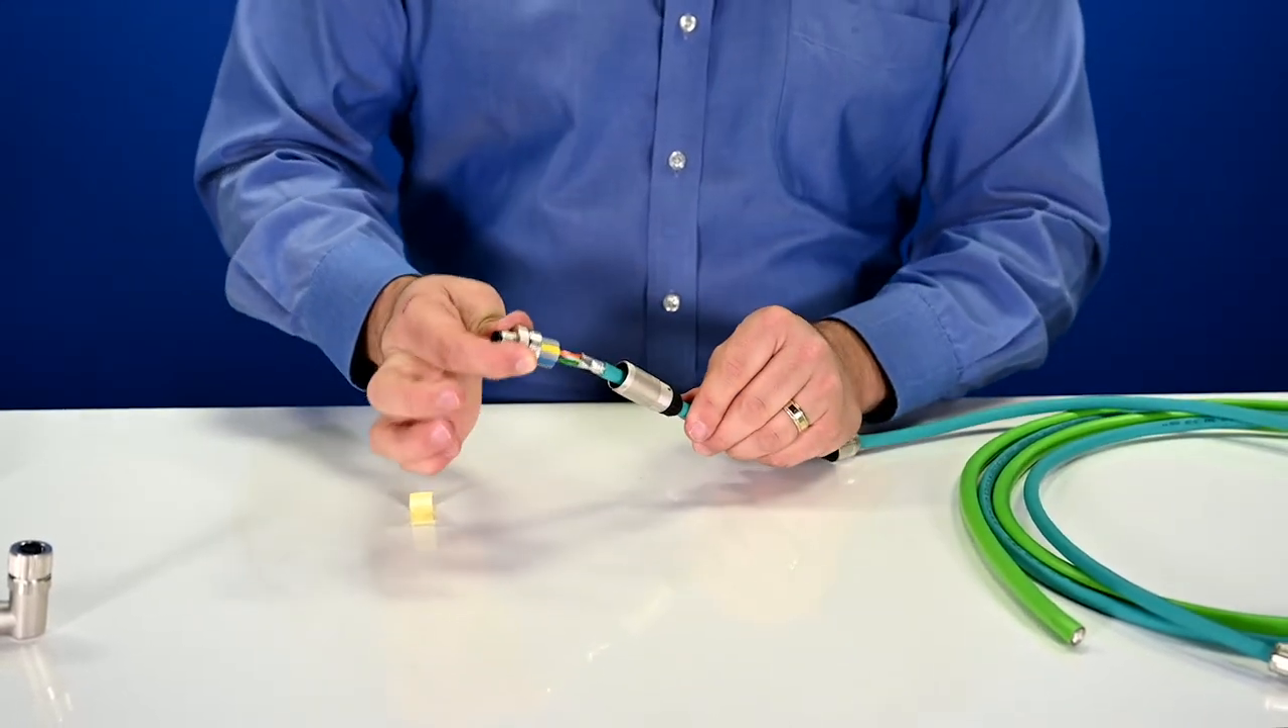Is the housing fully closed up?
No.